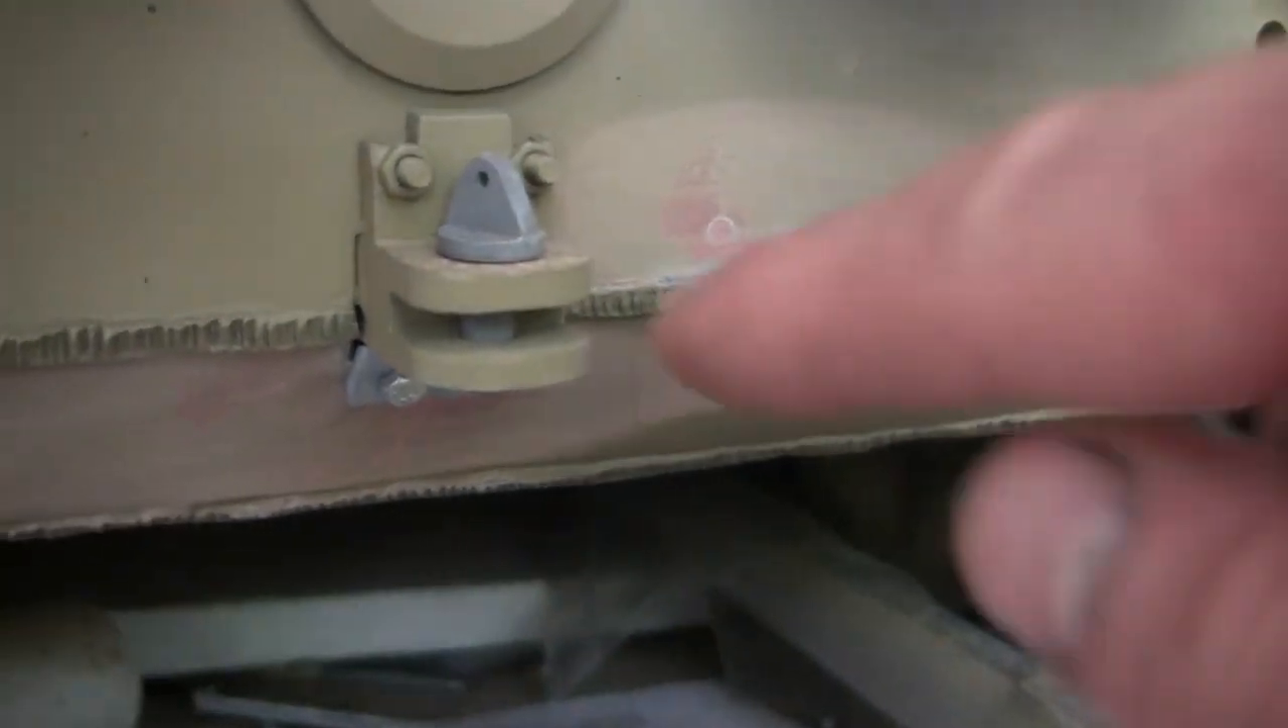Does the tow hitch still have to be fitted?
No.